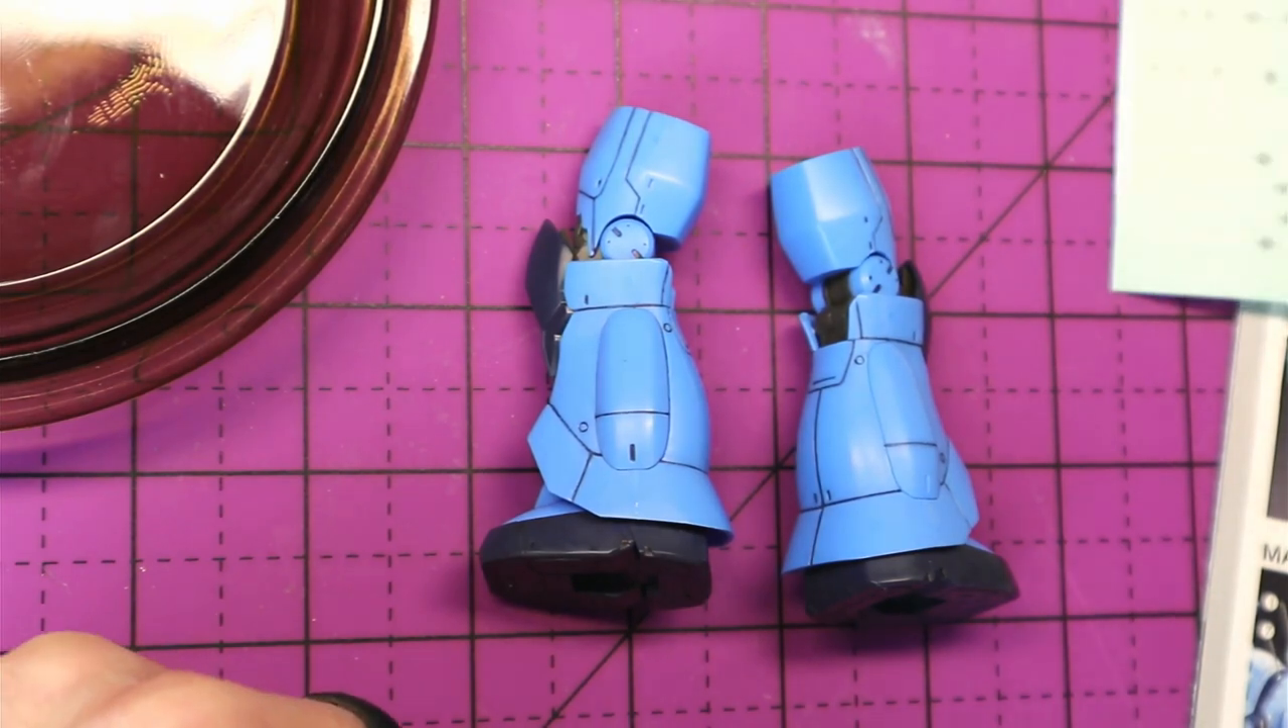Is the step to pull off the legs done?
Yes.